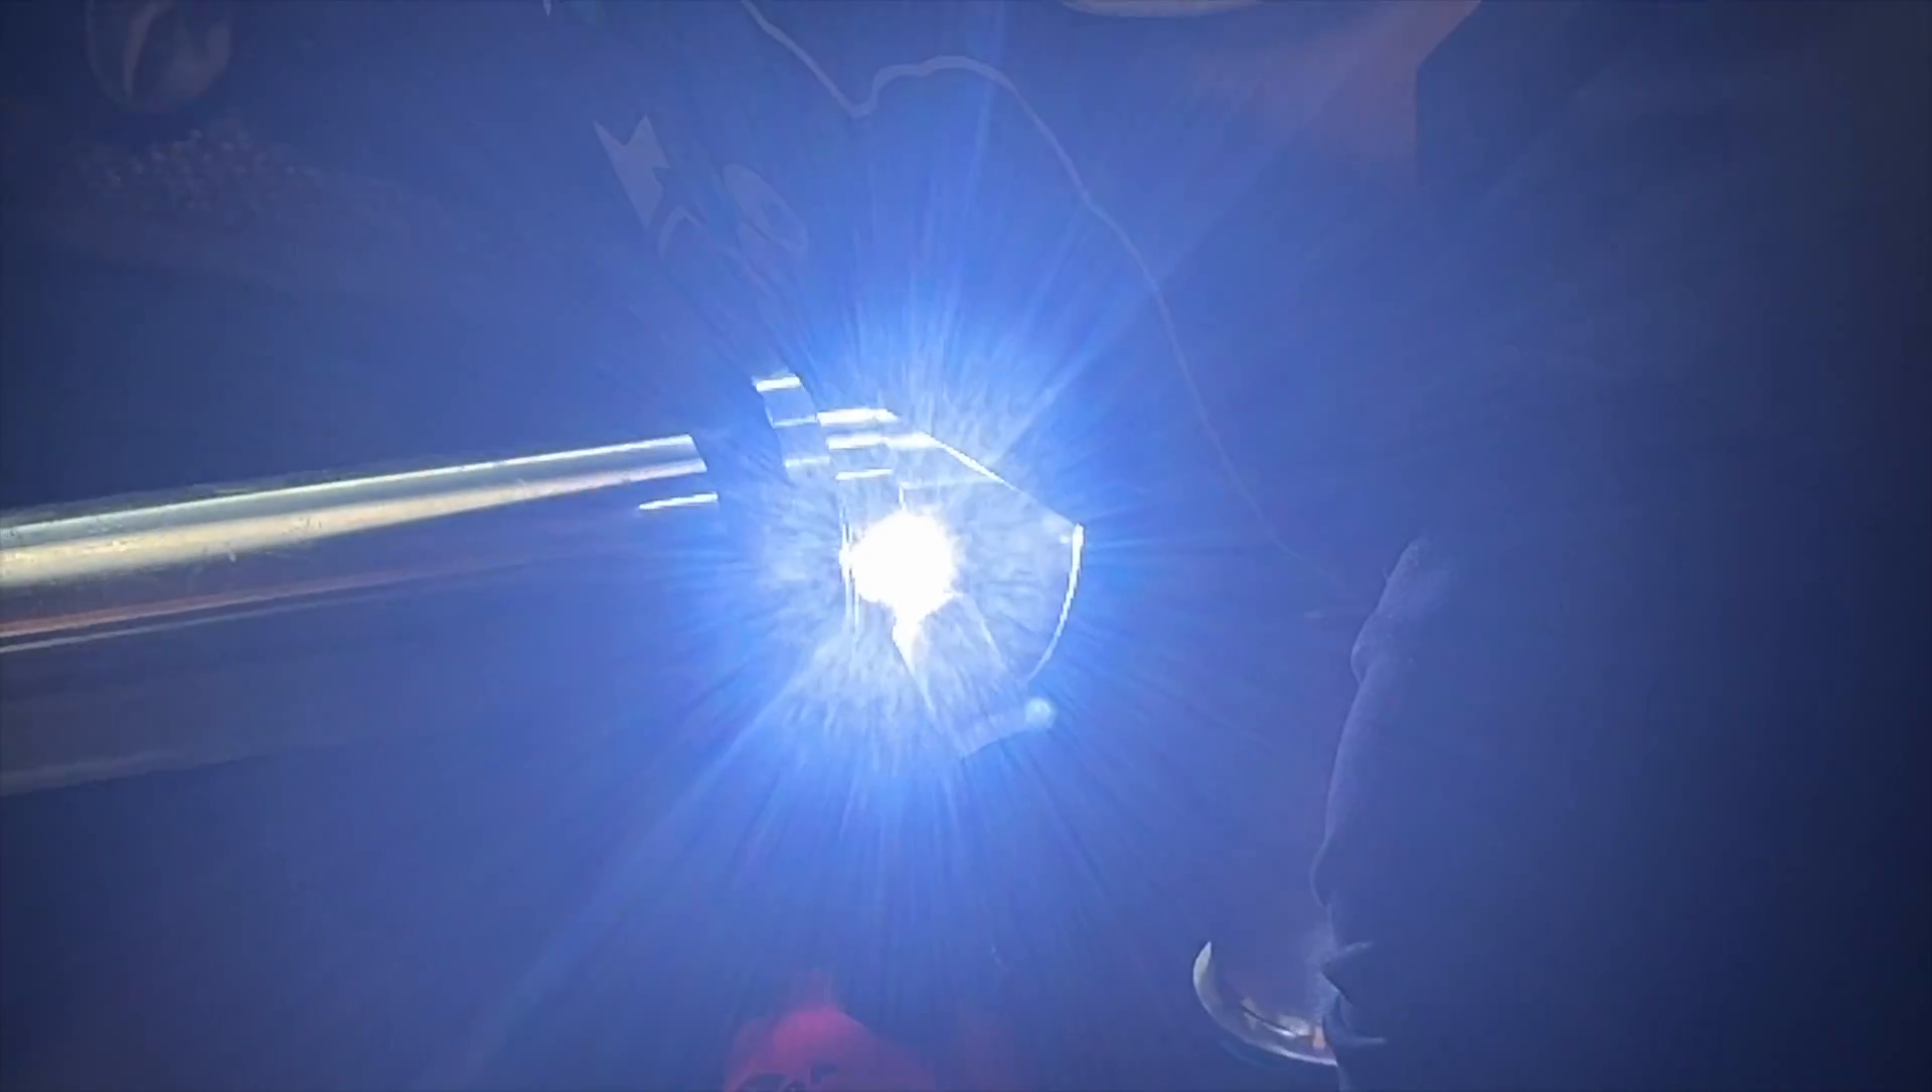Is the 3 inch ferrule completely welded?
No.